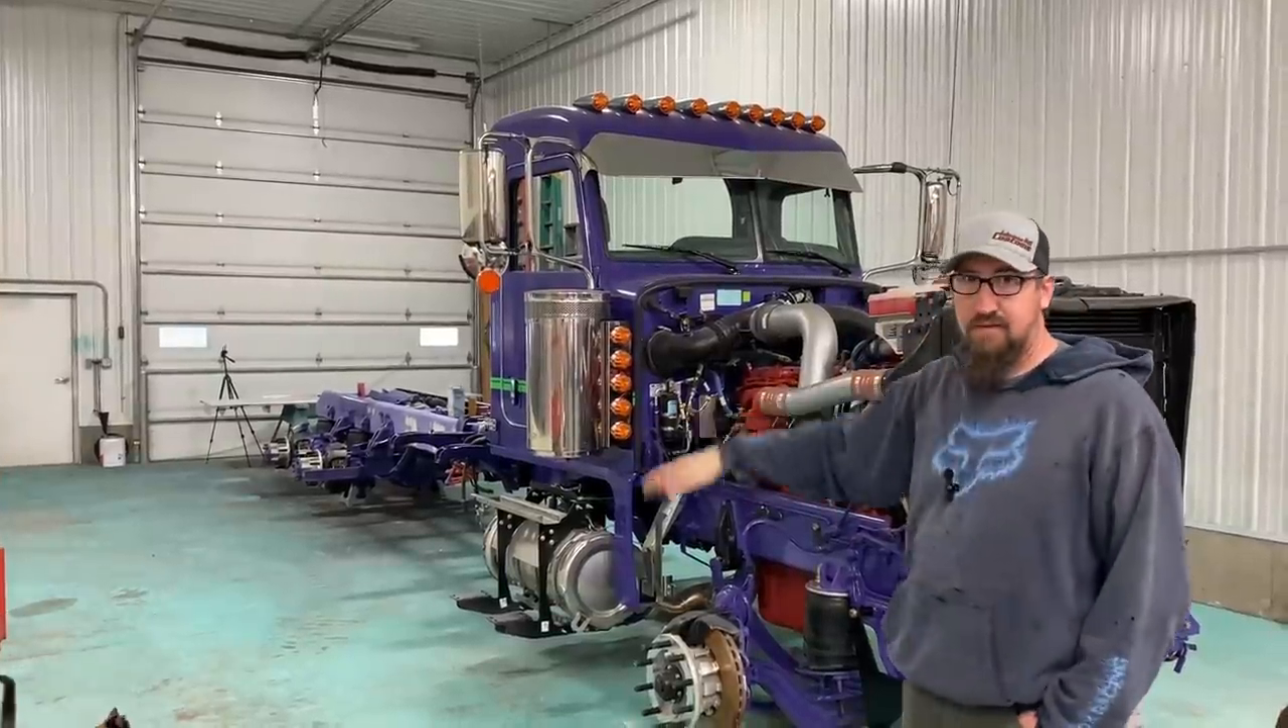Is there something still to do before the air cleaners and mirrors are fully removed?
Yes.